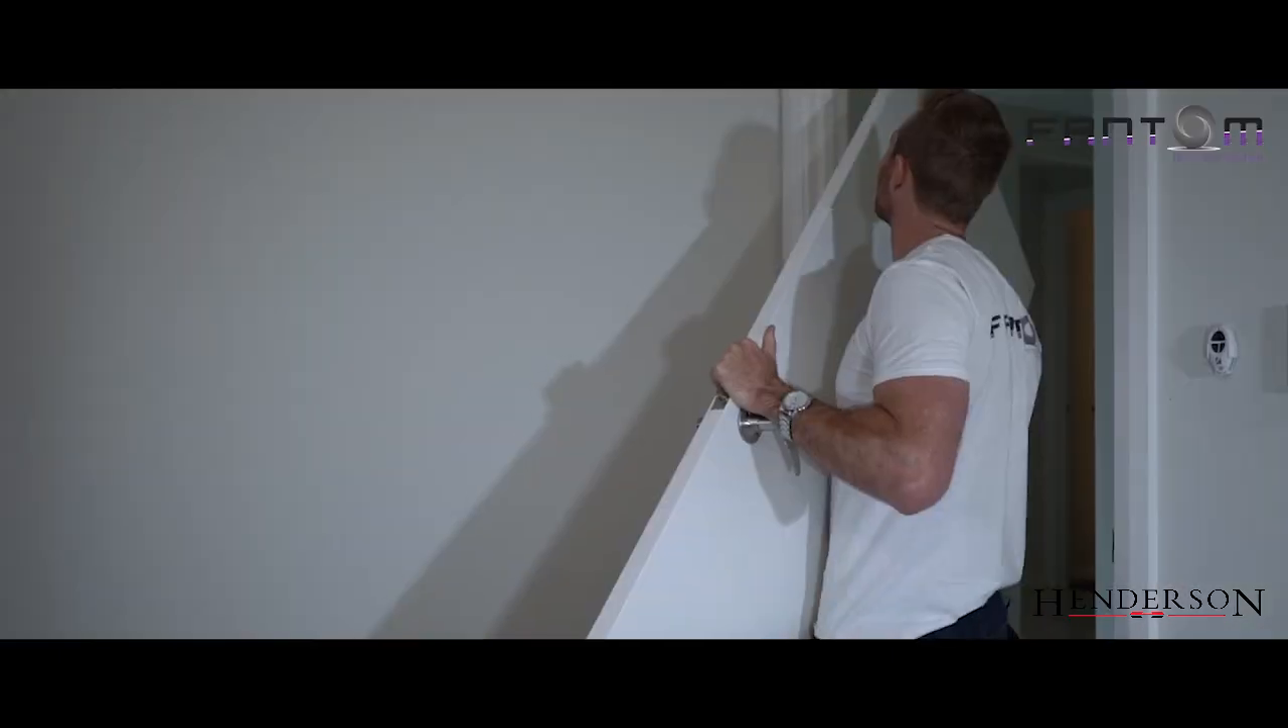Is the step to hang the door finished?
No.